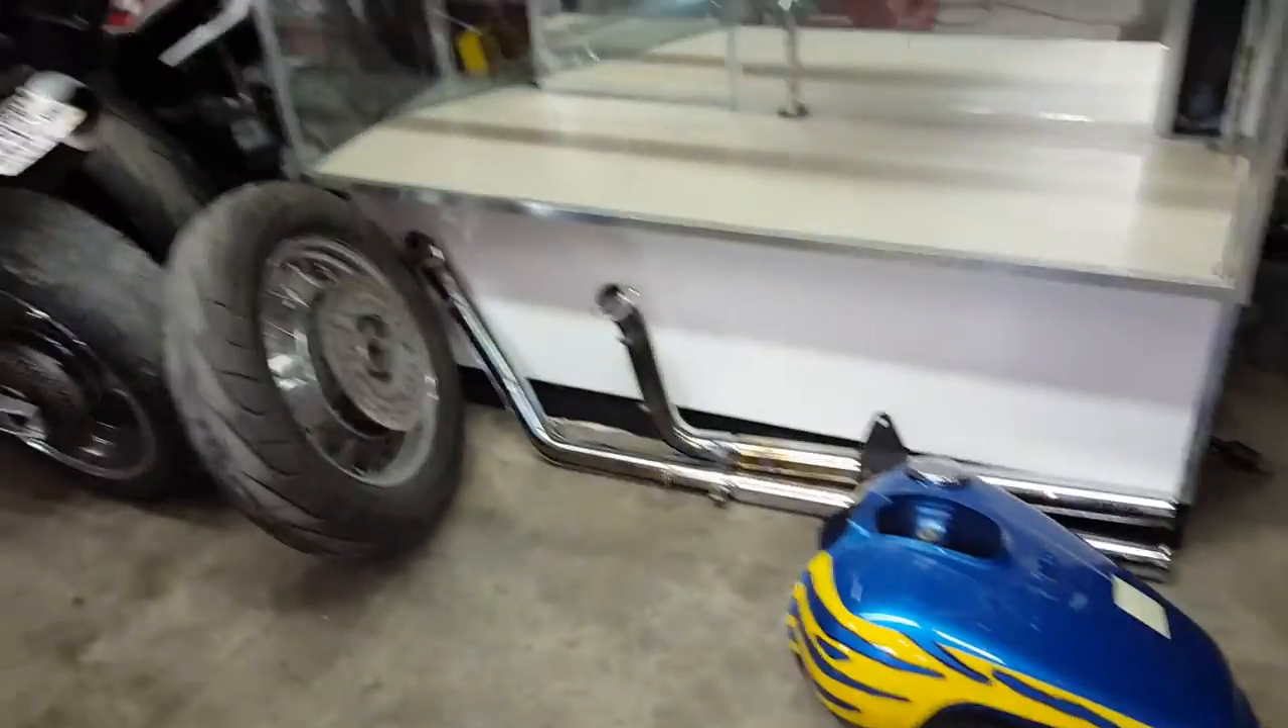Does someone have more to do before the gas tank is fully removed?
No.